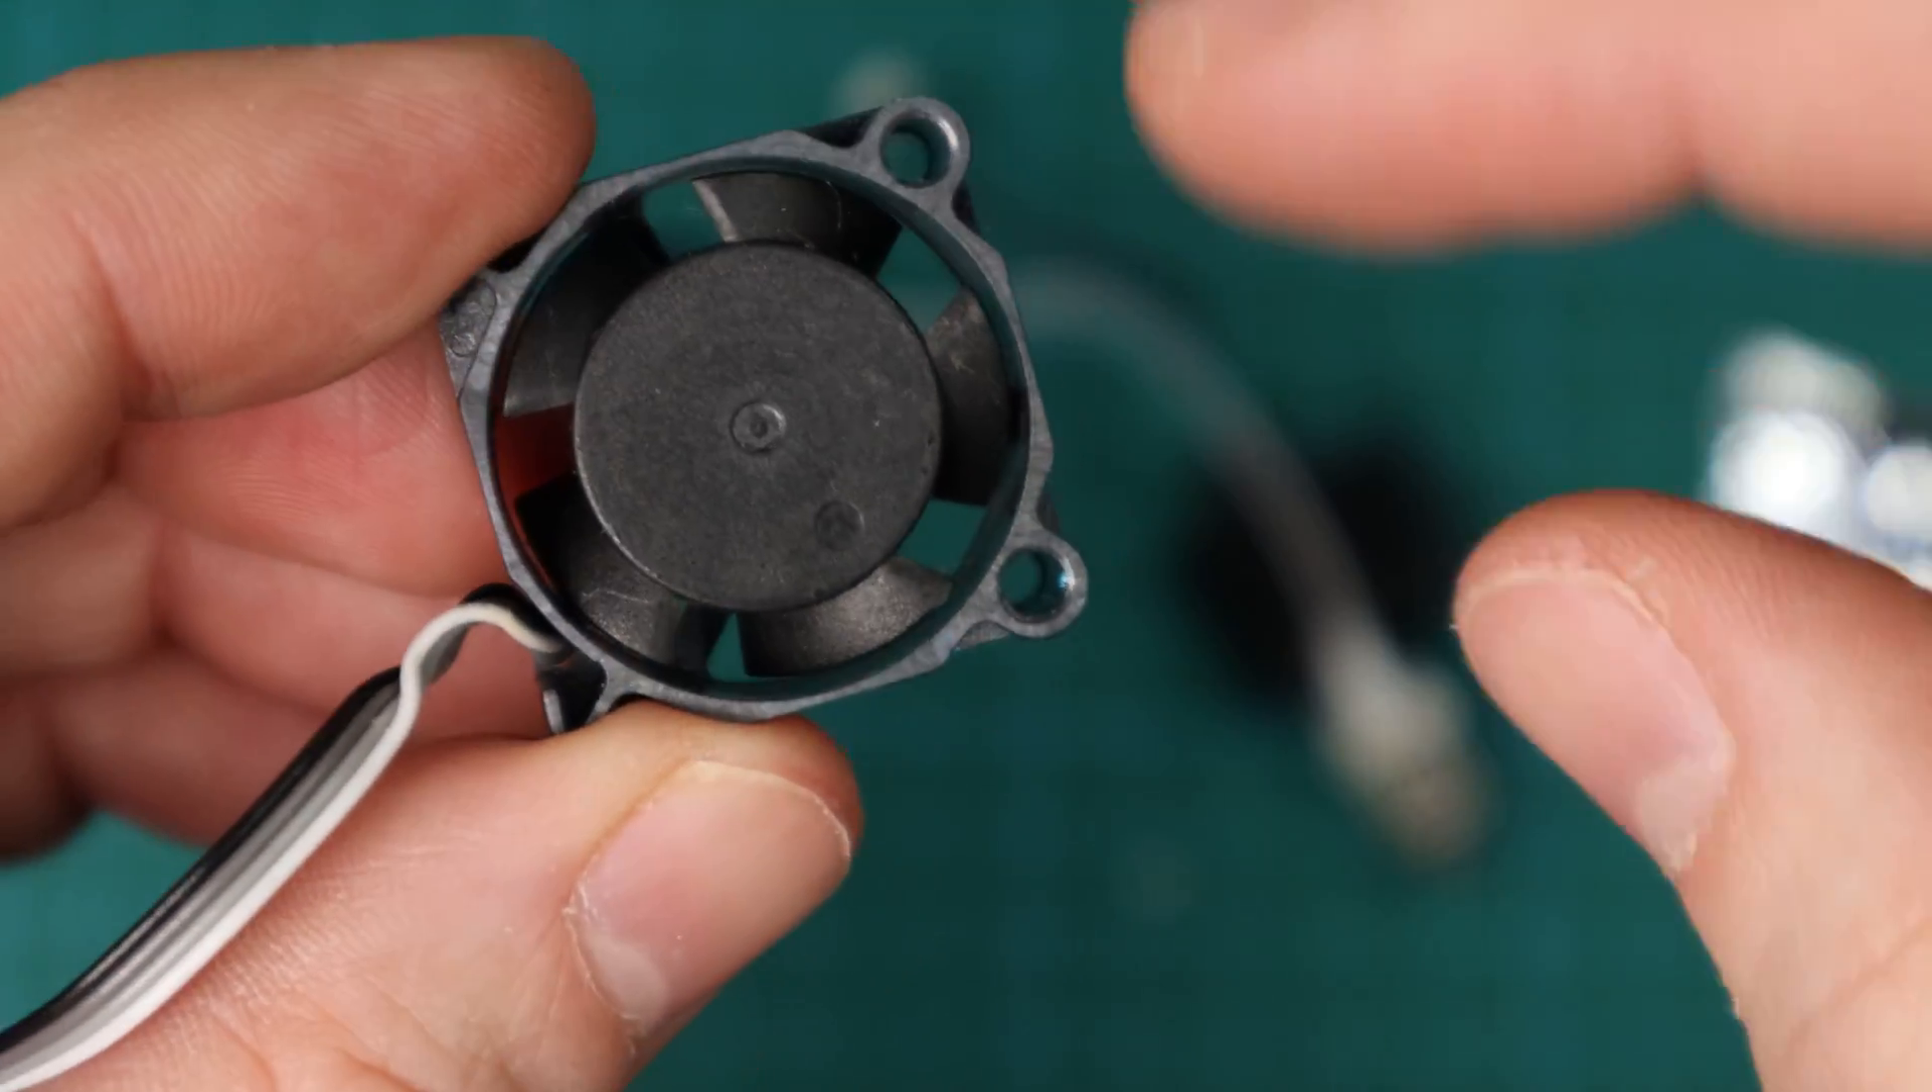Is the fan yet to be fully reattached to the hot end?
Yes.